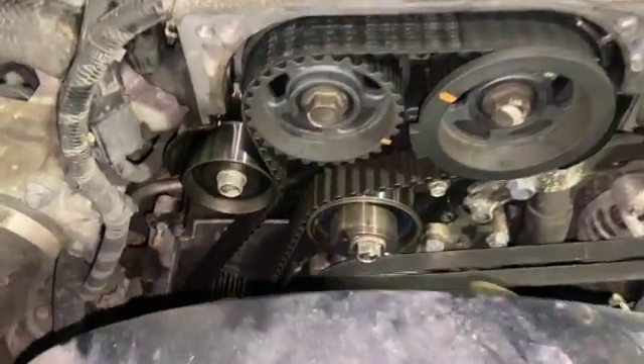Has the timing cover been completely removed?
Yes.